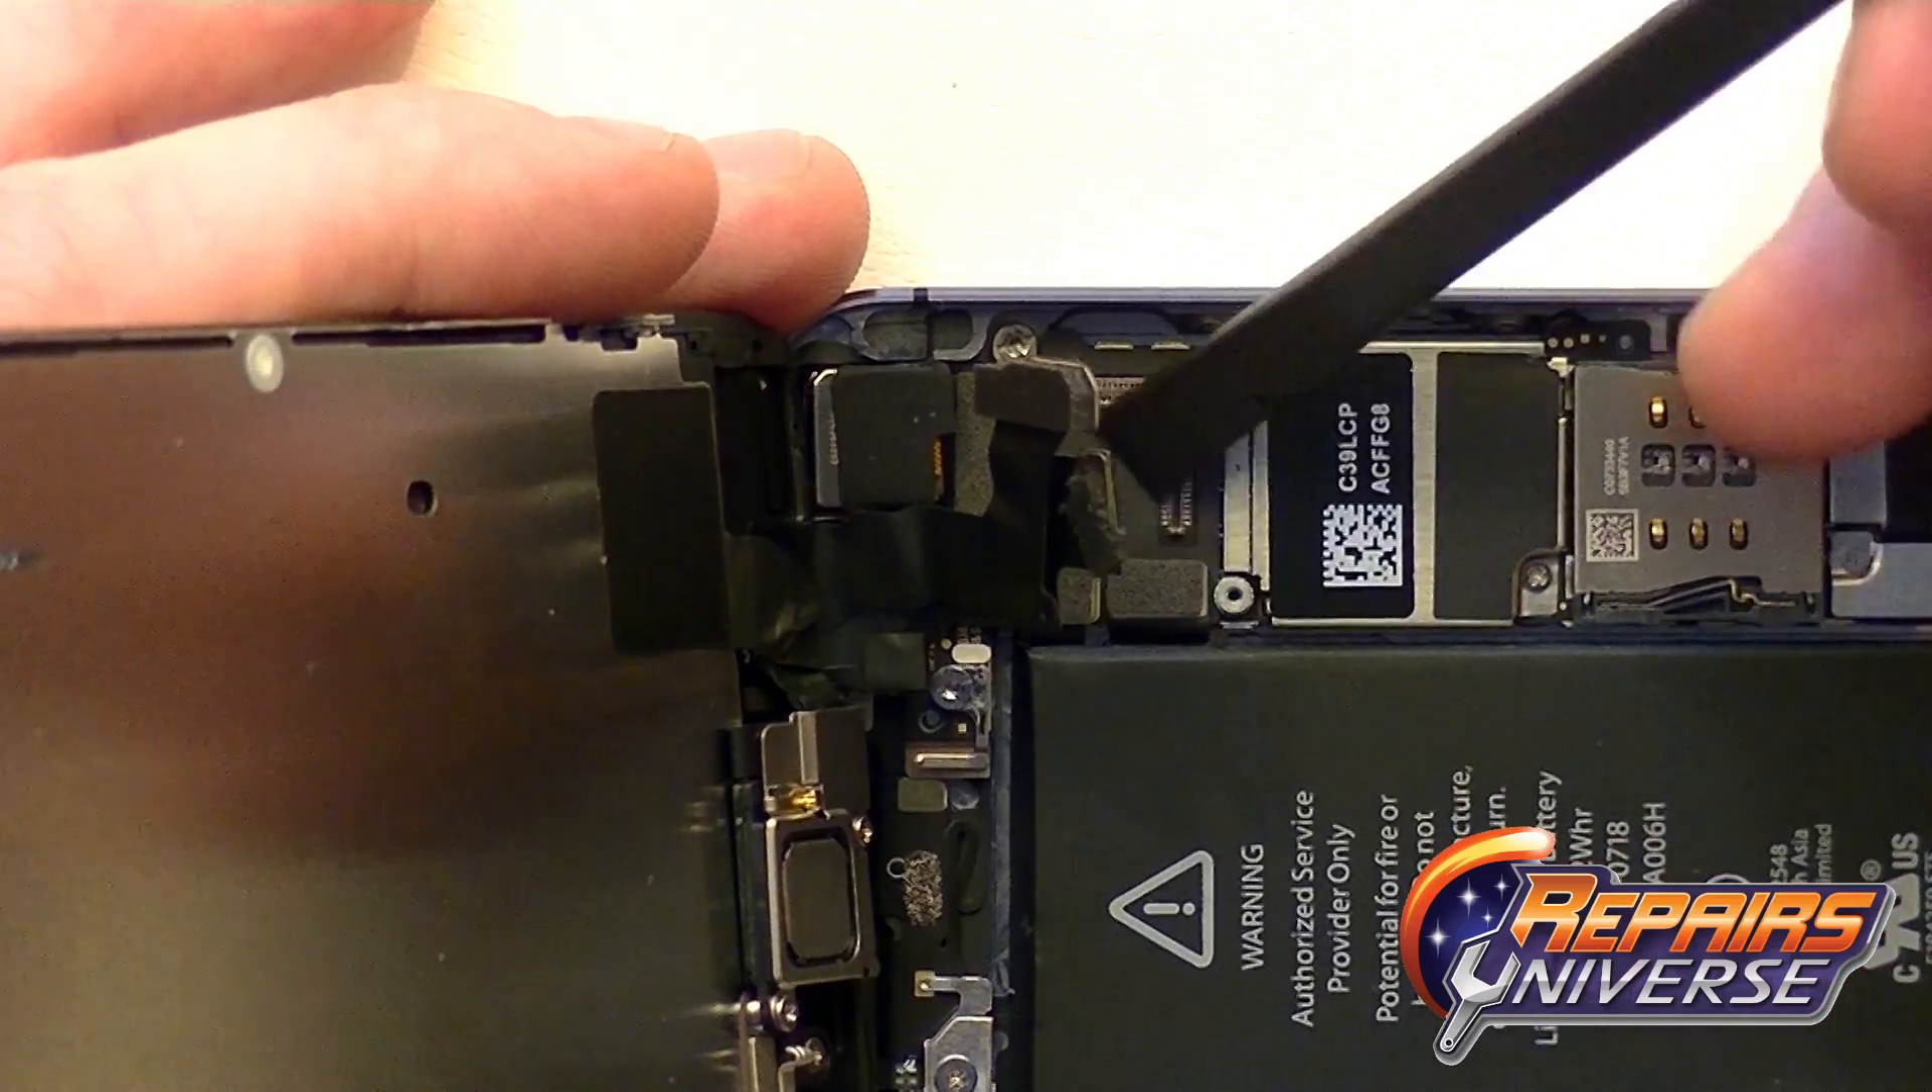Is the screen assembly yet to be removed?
Yes.